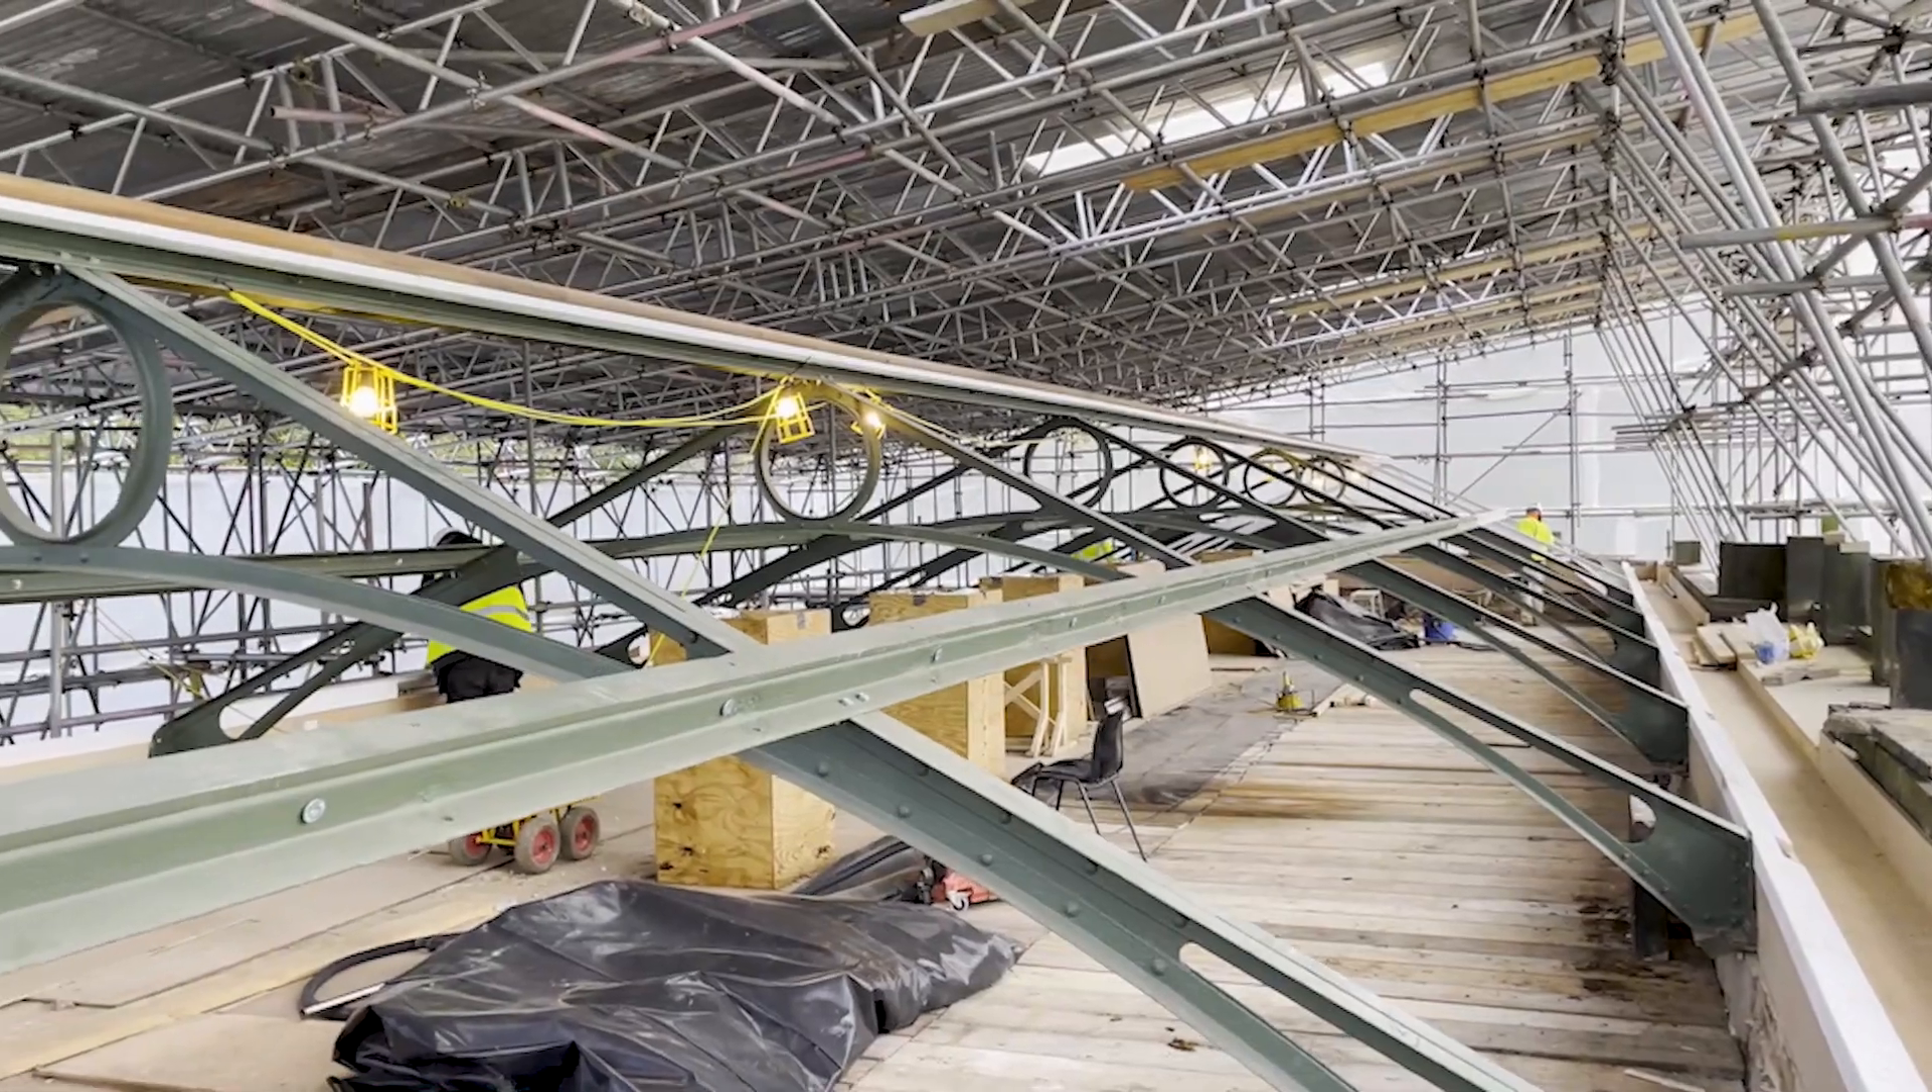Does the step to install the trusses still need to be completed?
No.